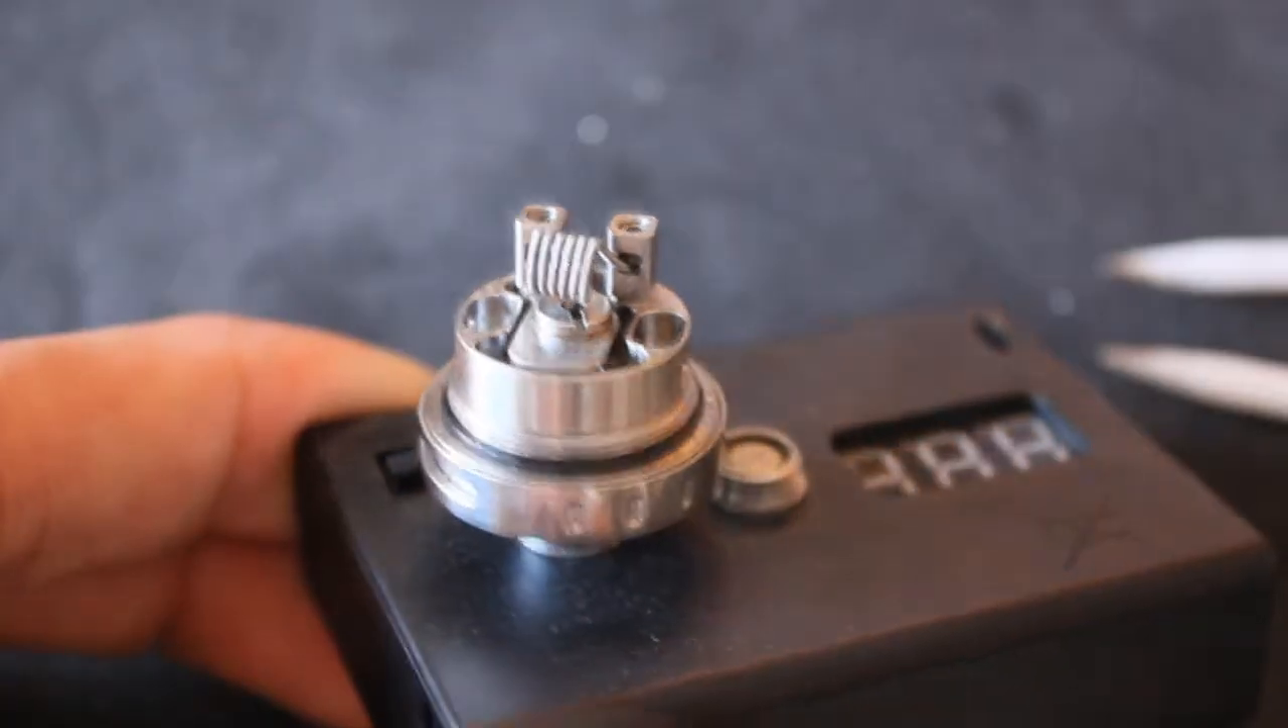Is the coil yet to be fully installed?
No.